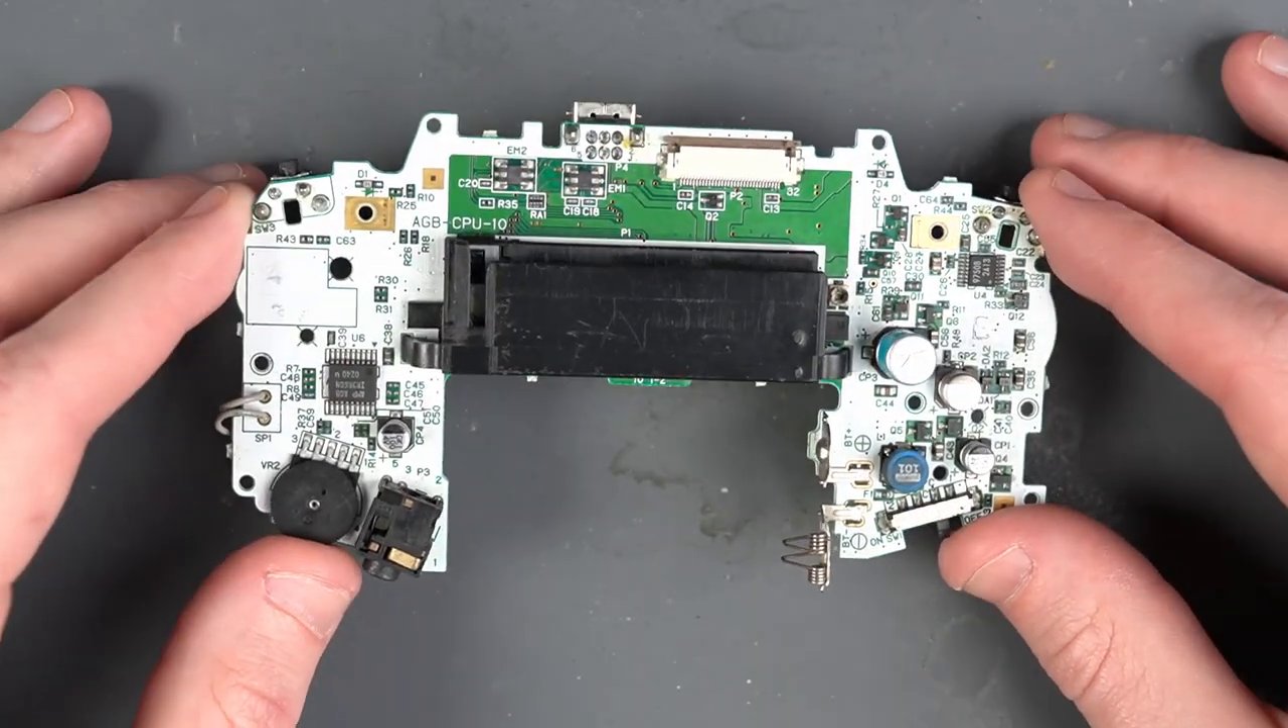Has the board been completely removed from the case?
Yes.